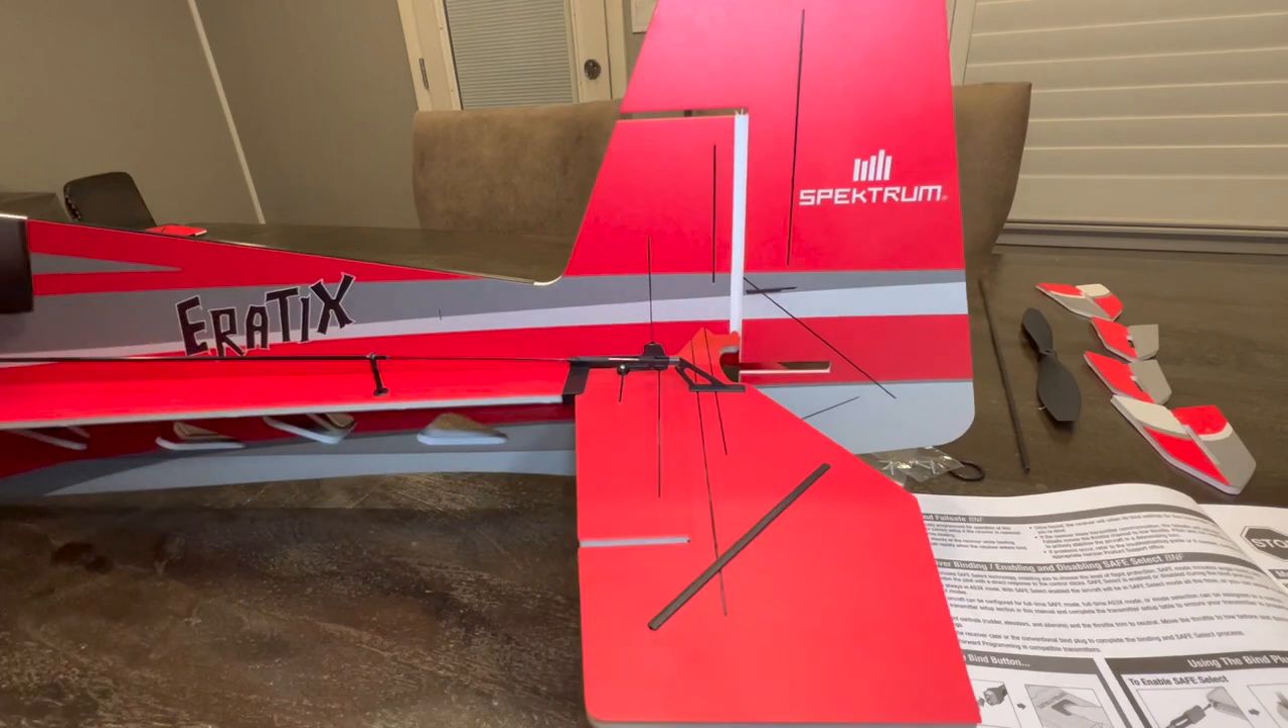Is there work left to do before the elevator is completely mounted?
No.